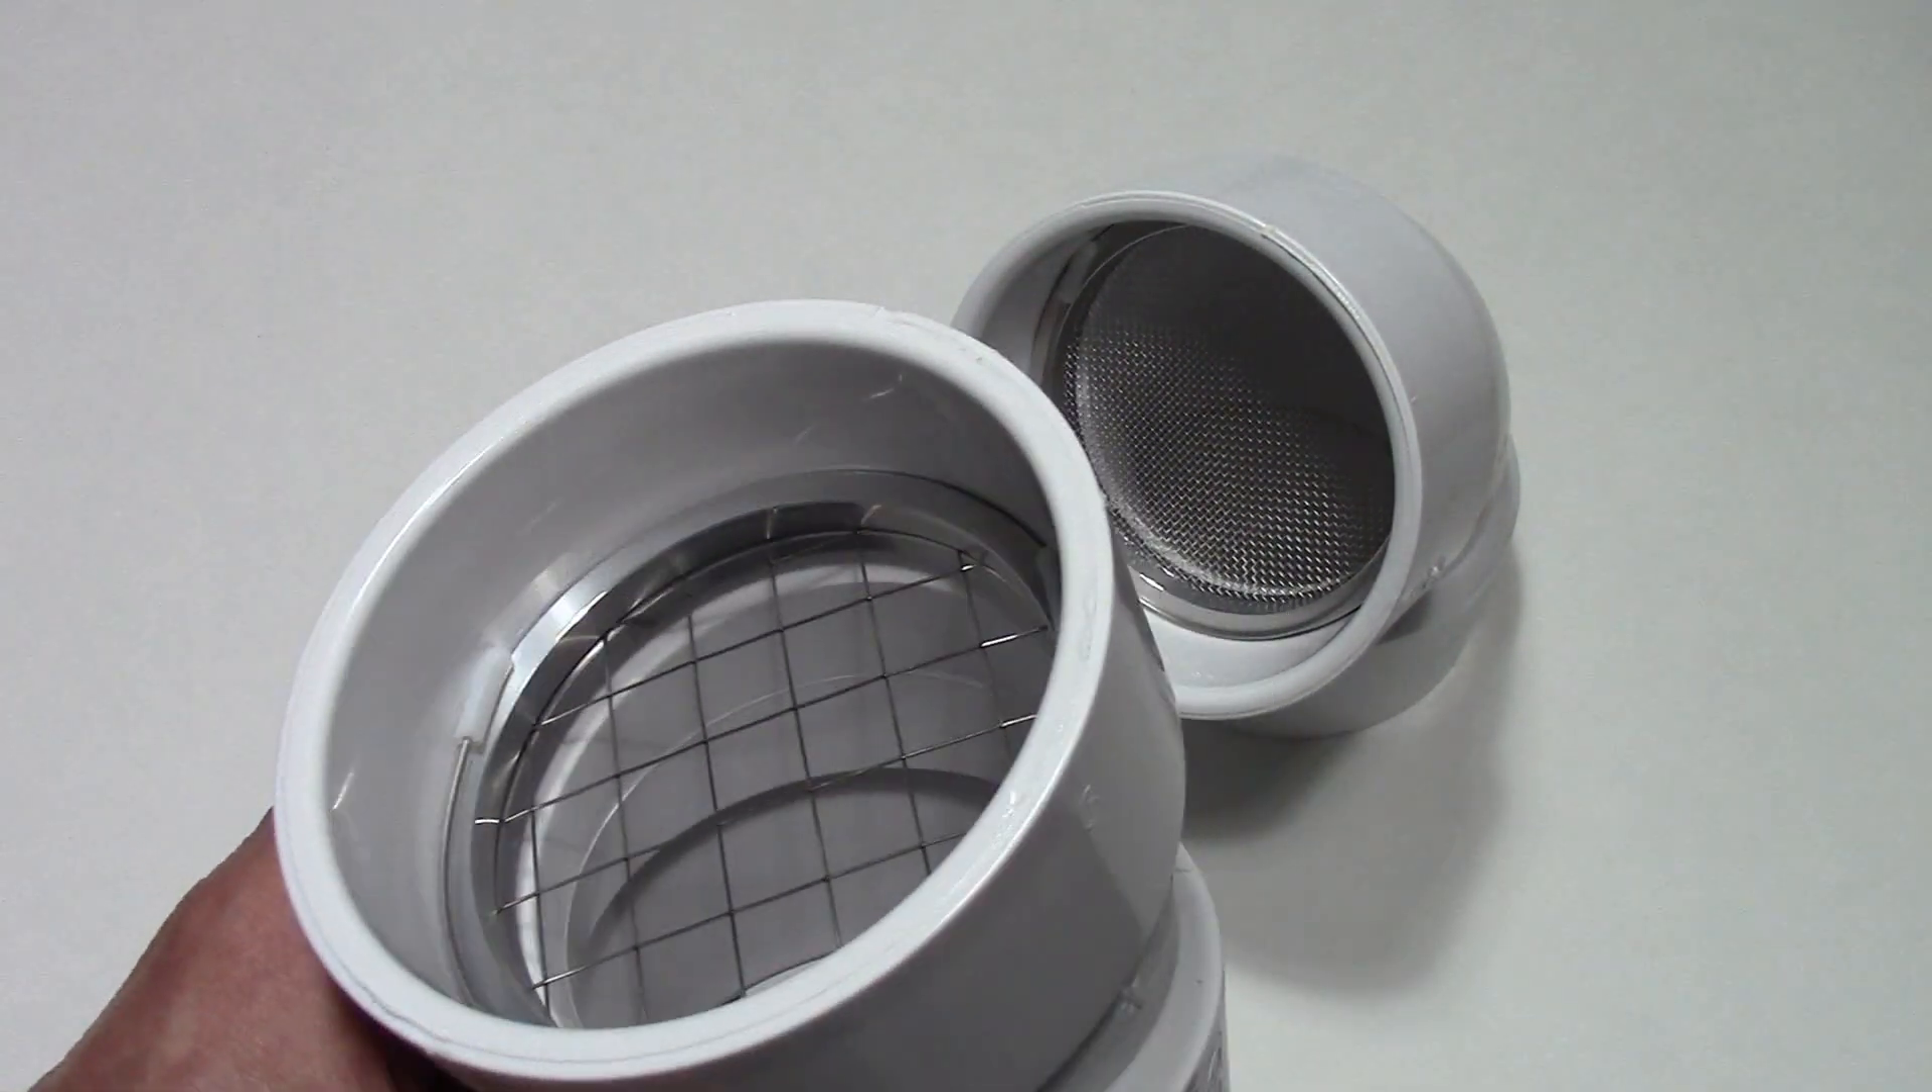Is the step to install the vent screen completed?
Yes.